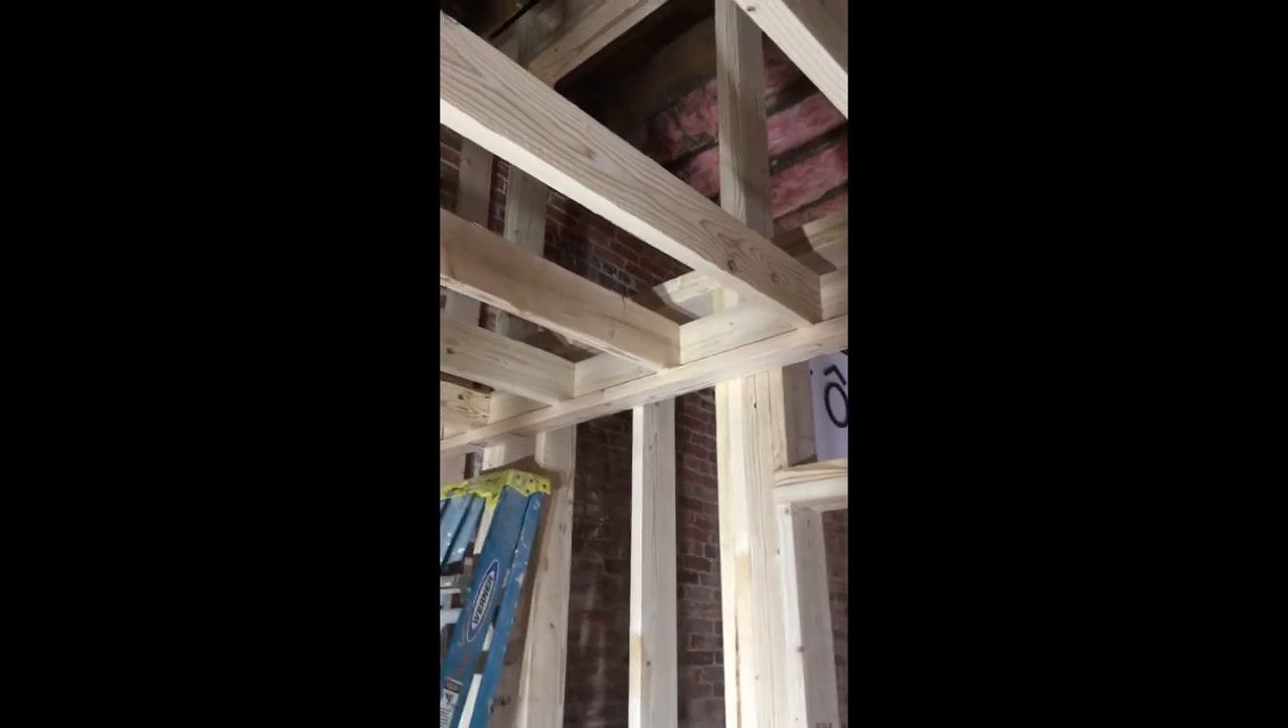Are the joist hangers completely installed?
No.